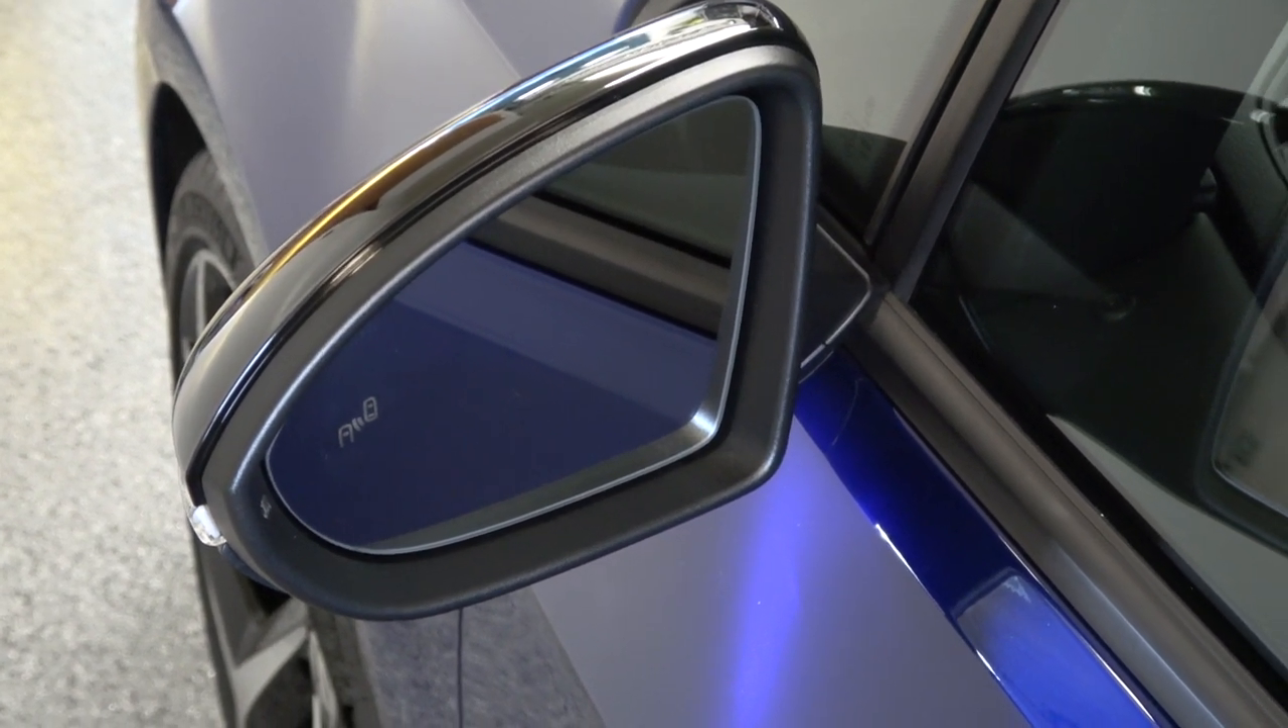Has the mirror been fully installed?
Yes.